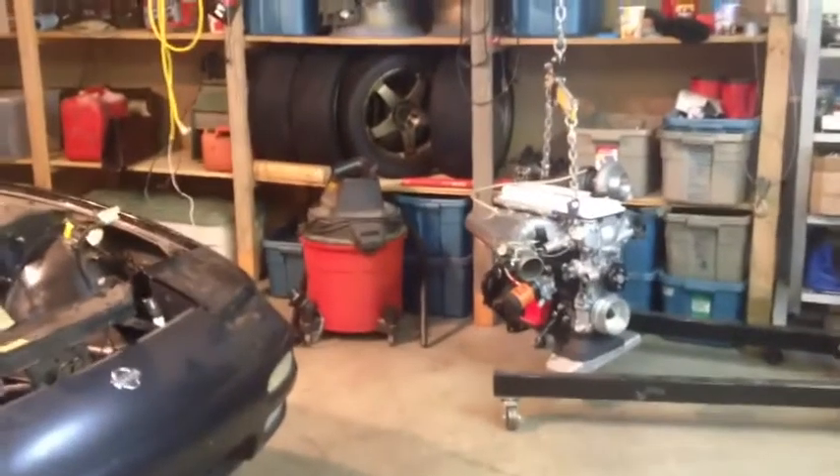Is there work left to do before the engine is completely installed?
Yes.